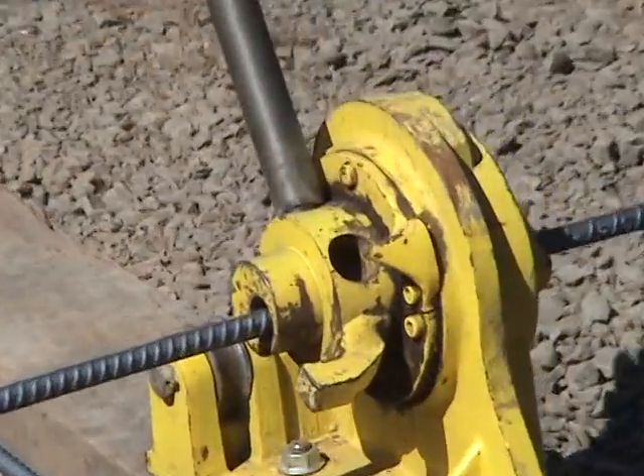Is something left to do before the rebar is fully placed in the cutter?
No.